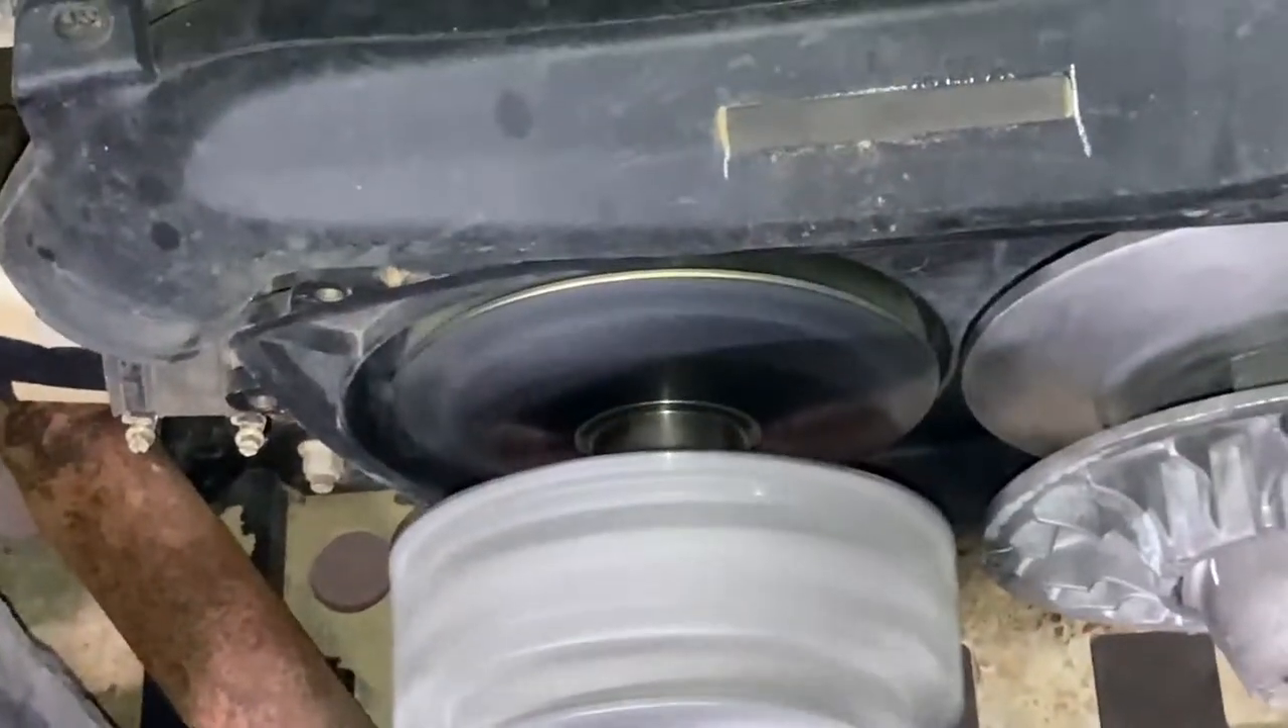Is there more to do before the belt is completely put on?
Yes.